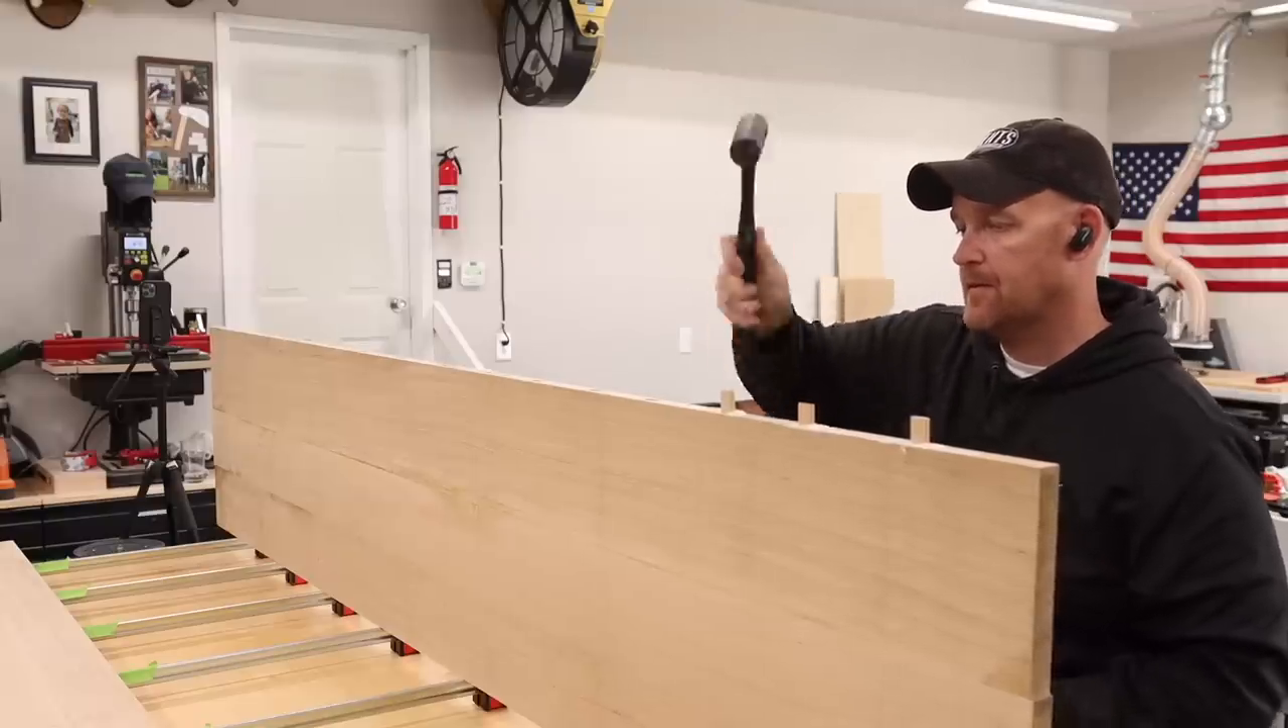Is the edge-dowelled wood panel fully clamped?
No.